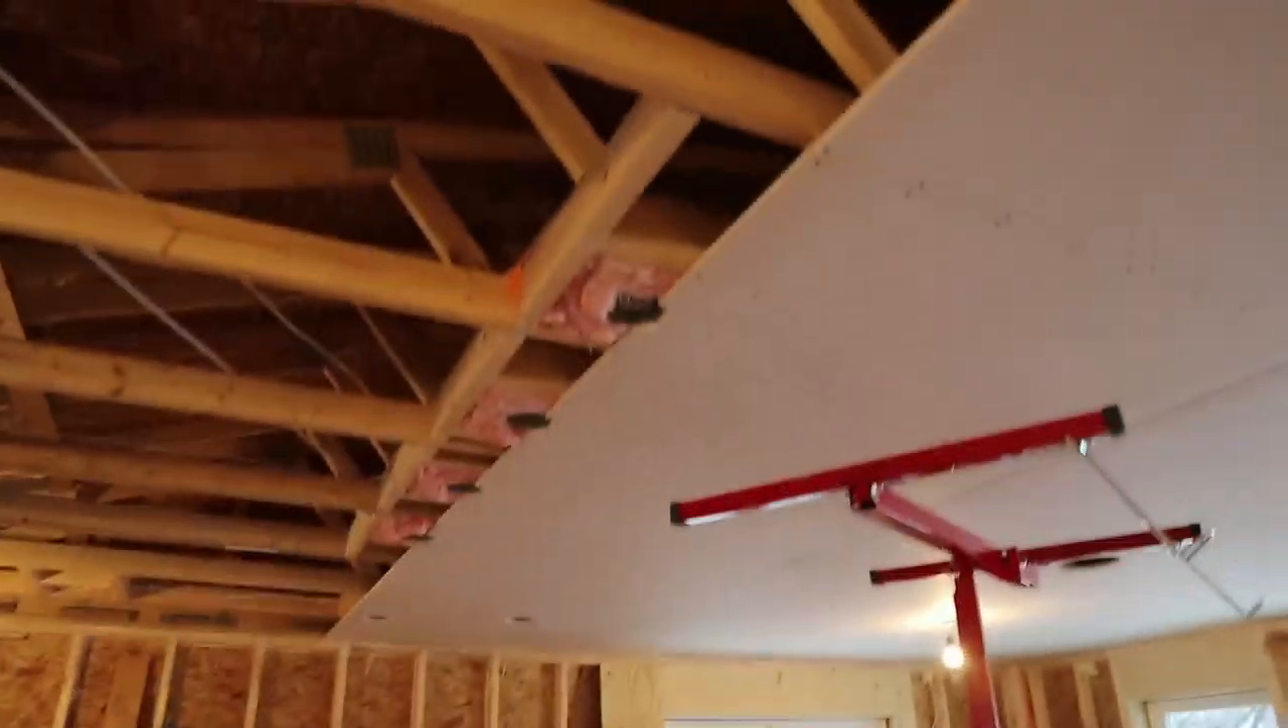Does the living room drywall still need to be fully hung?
Yes.